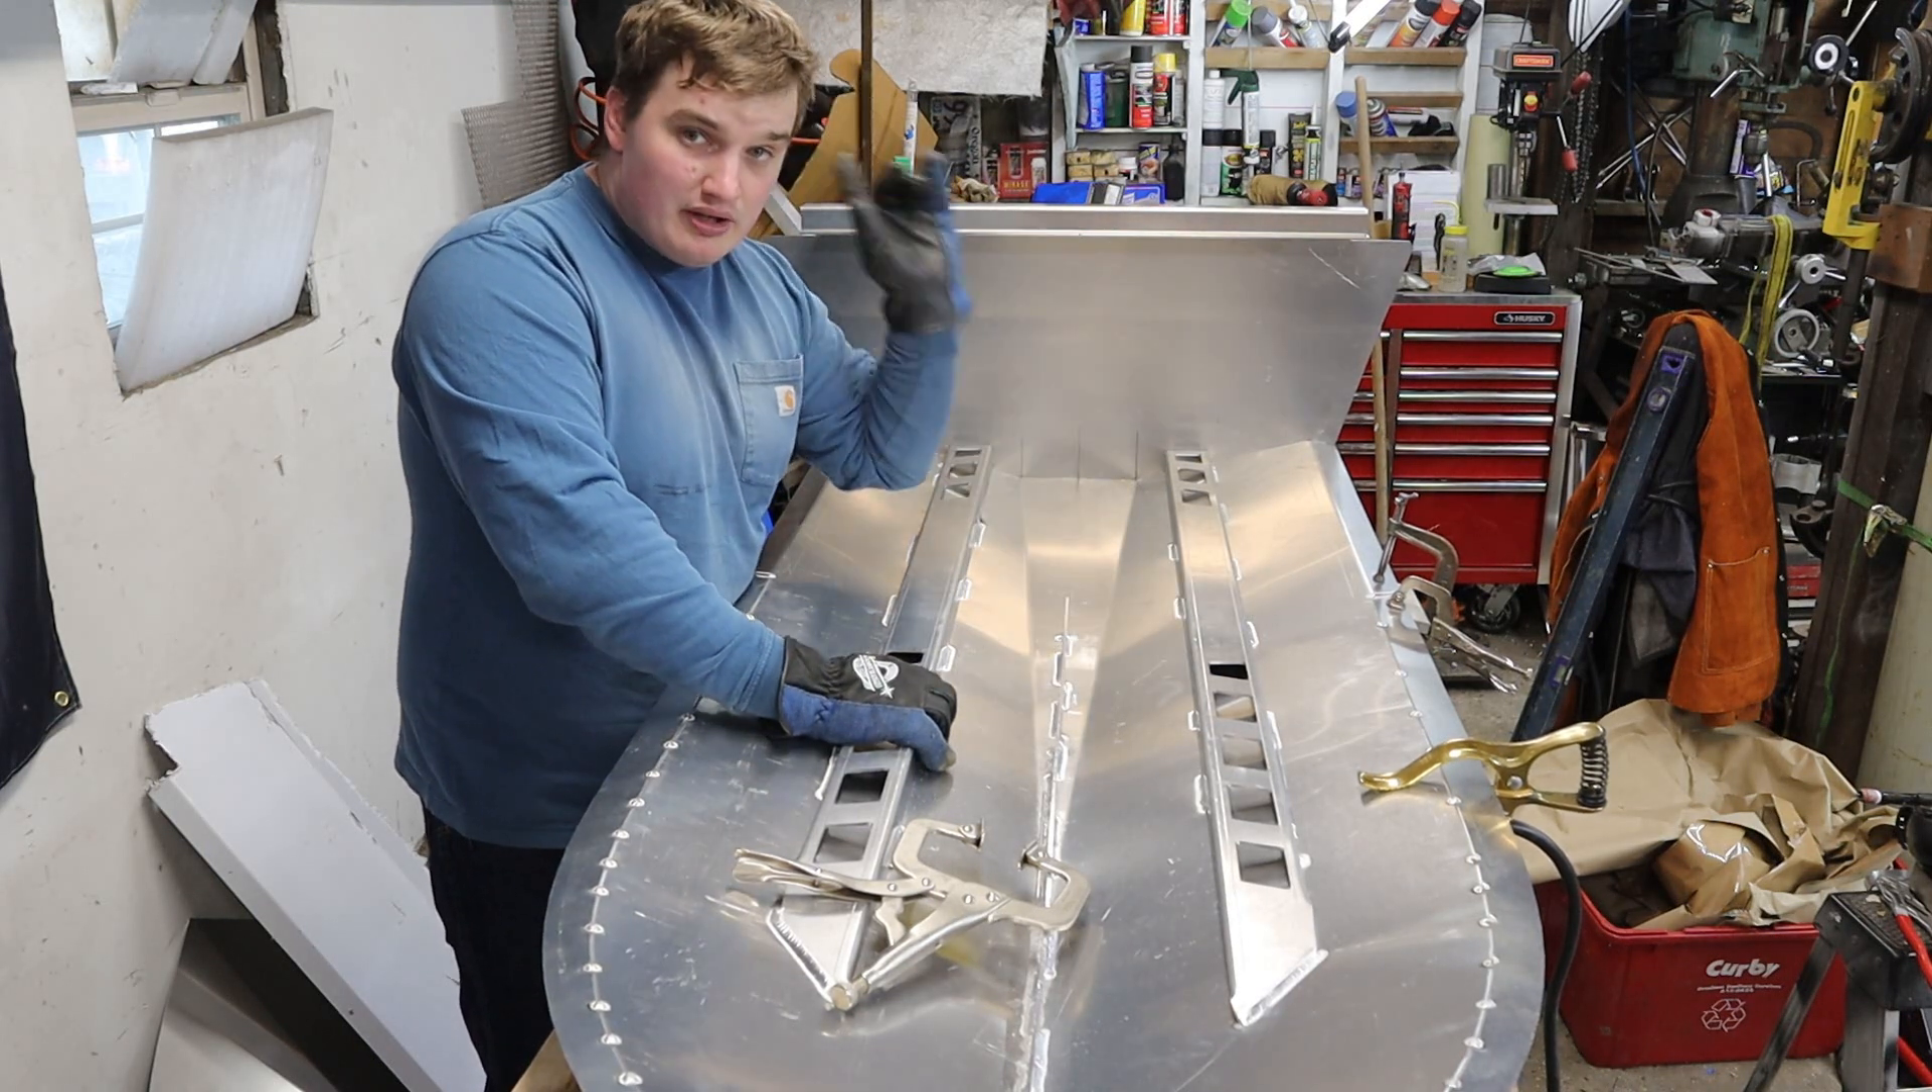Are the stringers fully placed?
Yes.